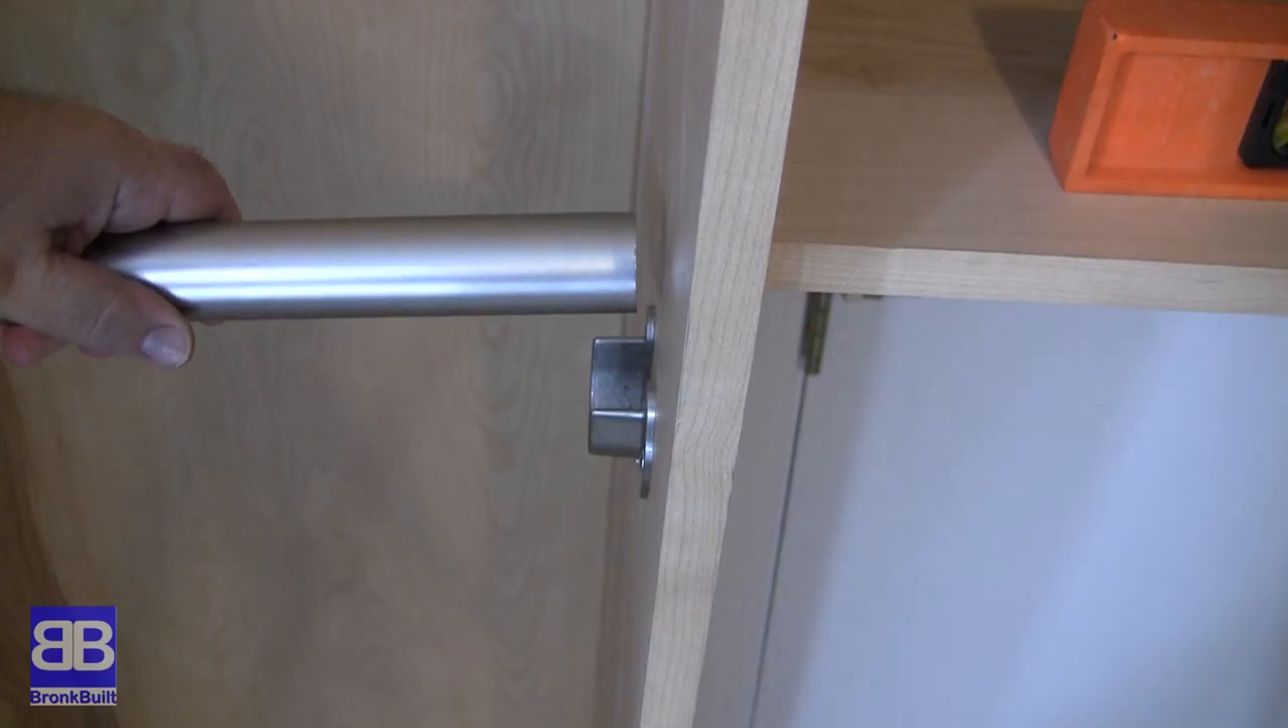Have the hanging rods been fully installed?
No.